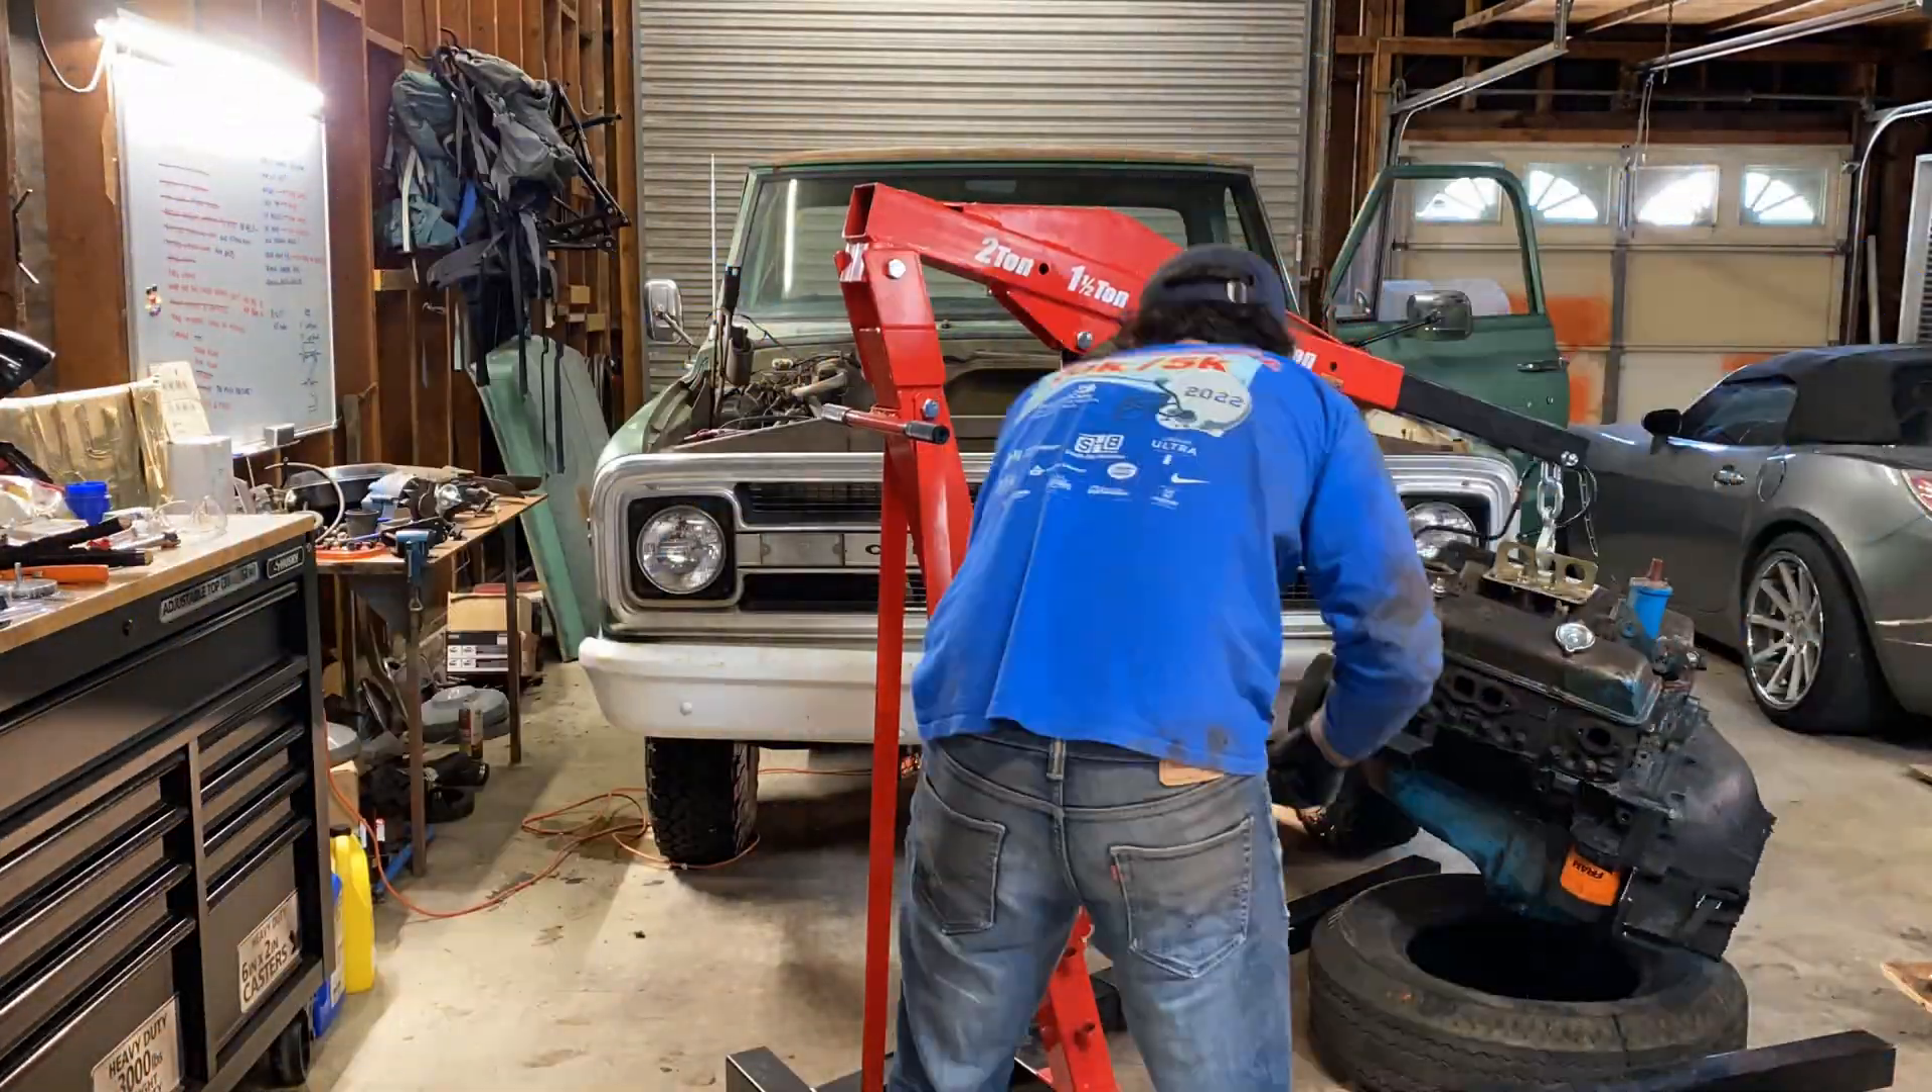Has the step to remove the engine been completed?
Yes.